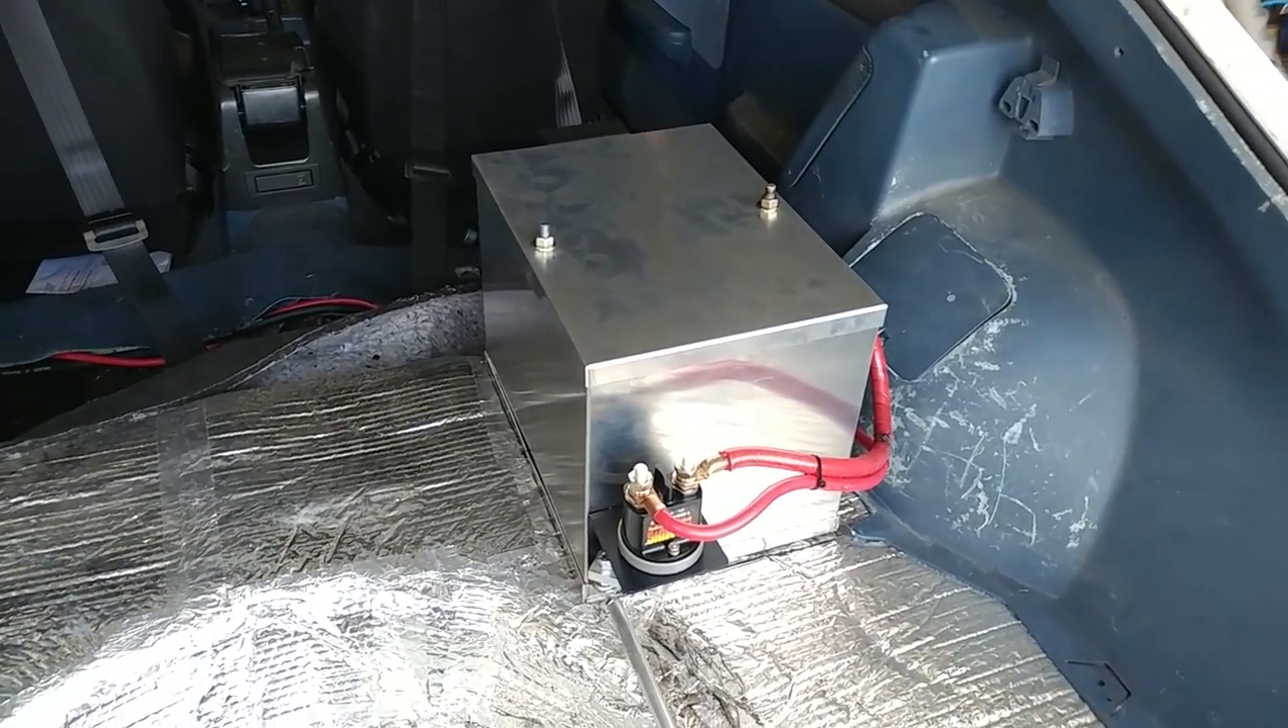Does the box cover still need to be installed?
No.